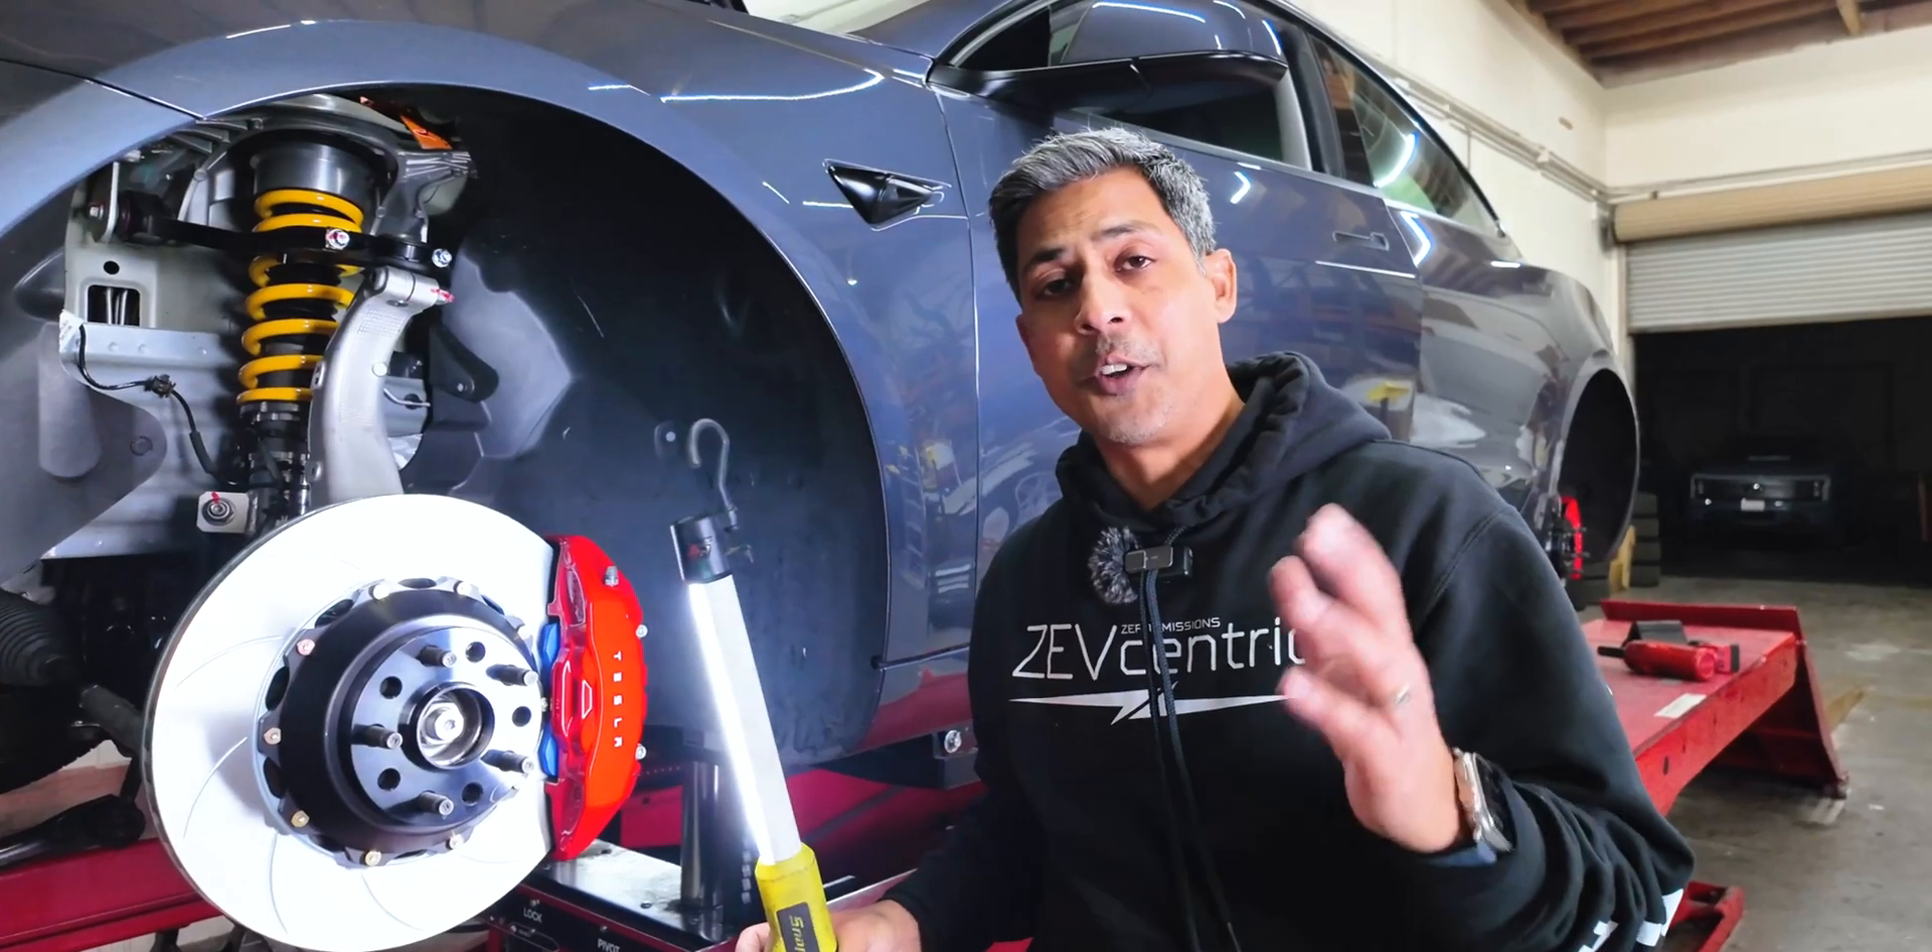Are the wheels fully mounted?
No.